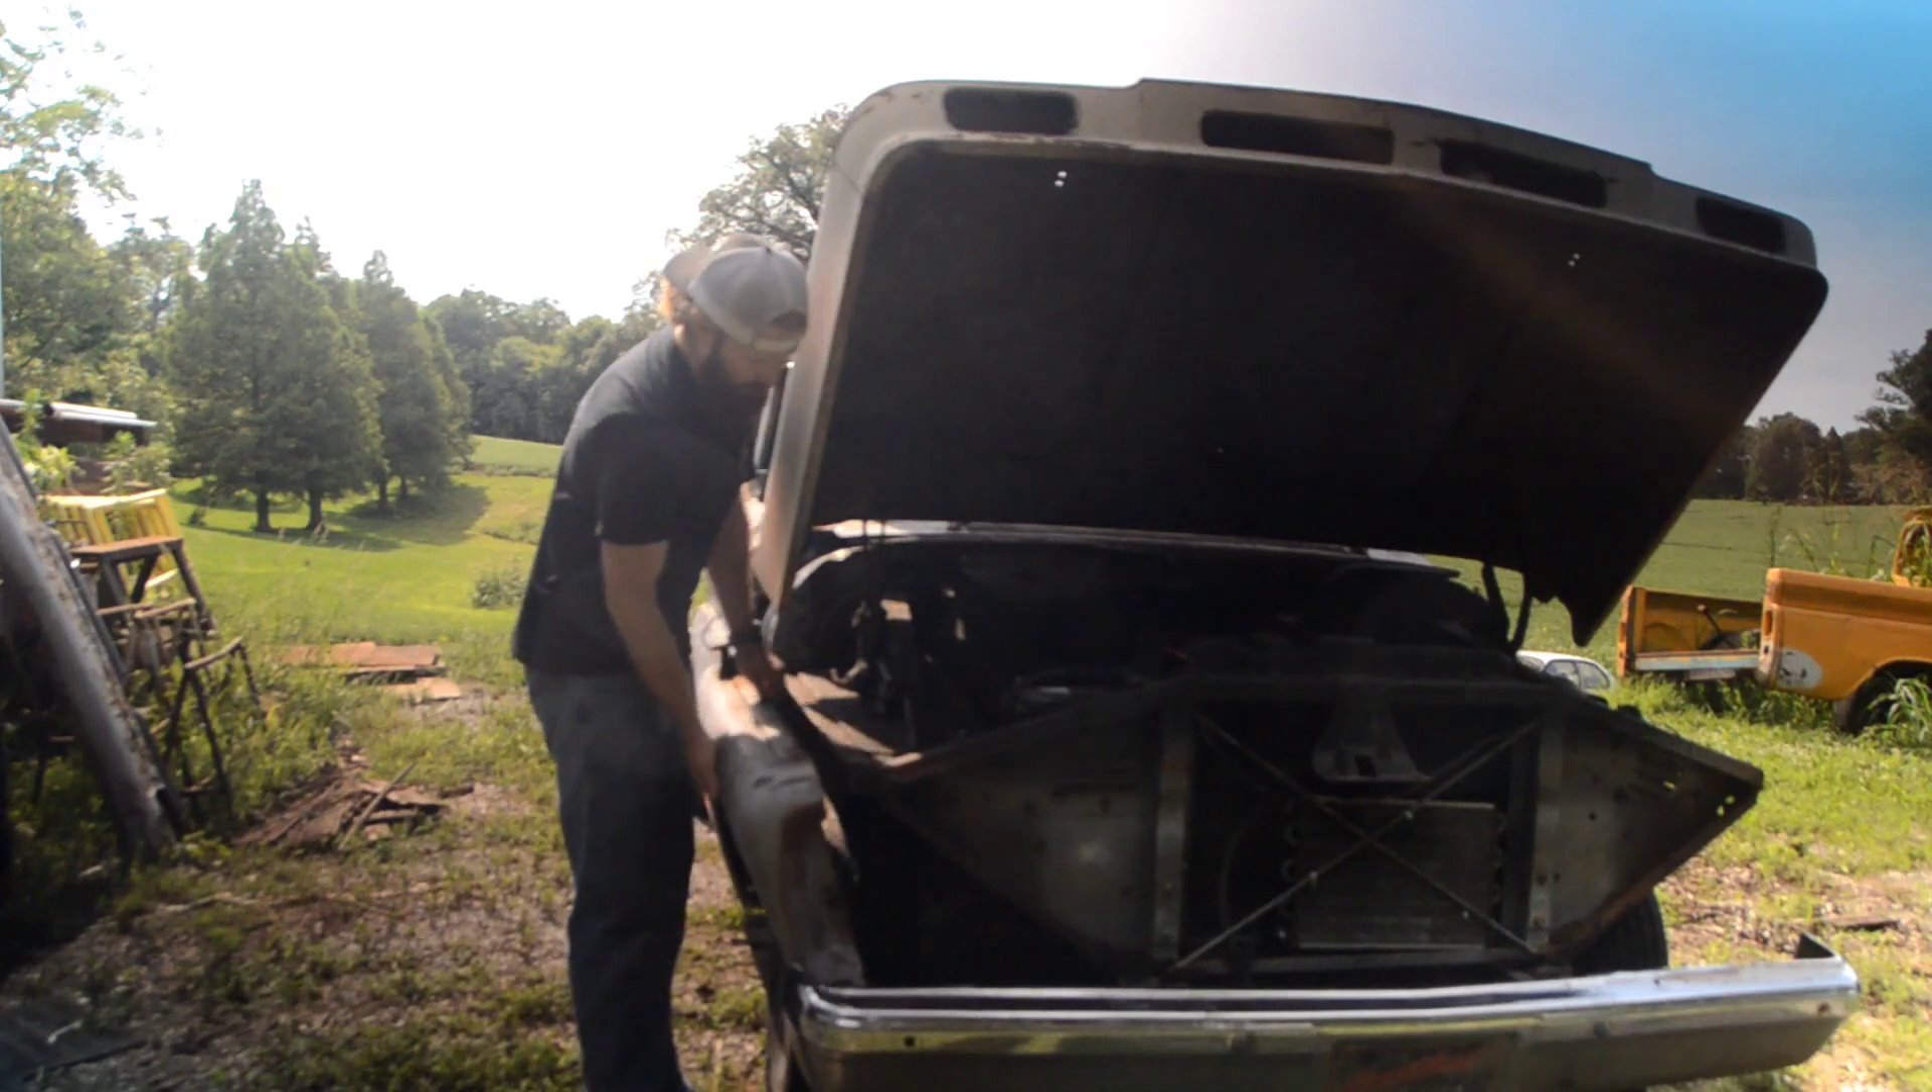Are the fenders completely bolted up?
No.